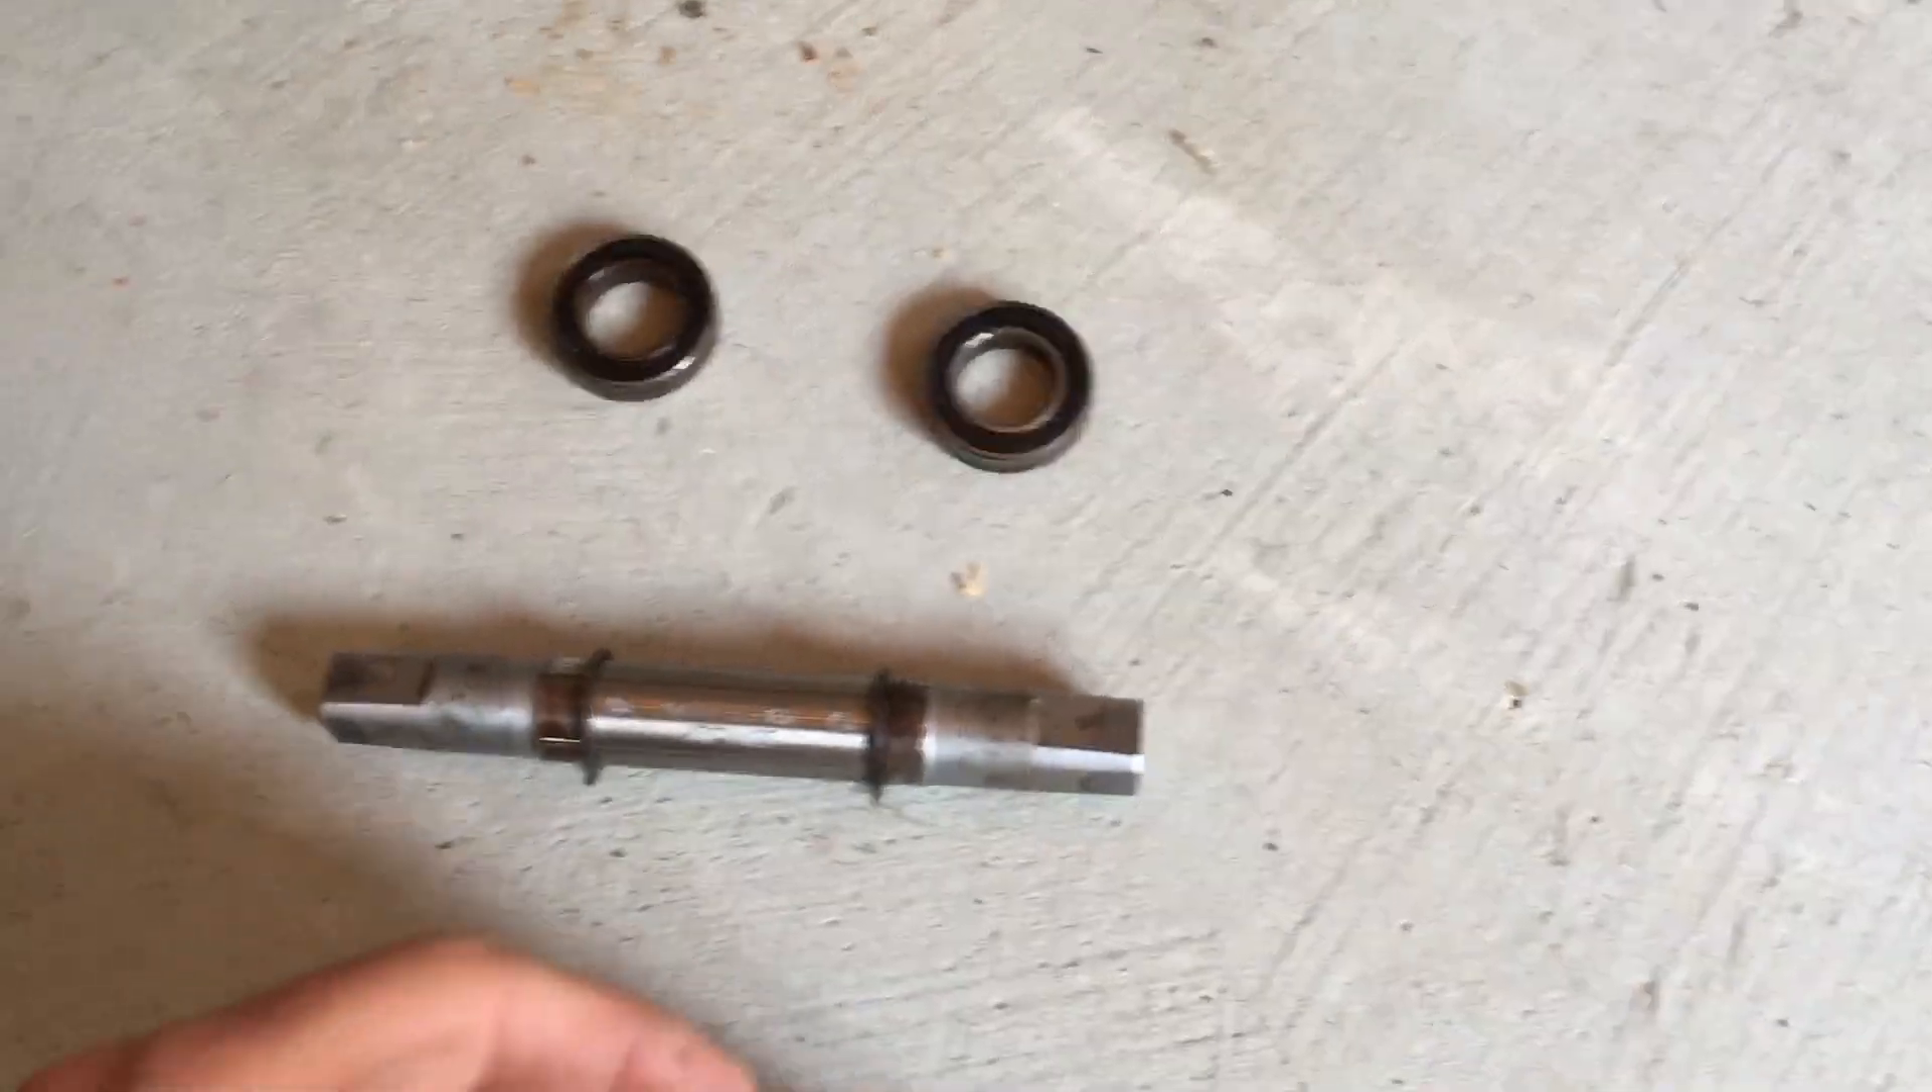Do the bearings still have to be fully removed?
No.